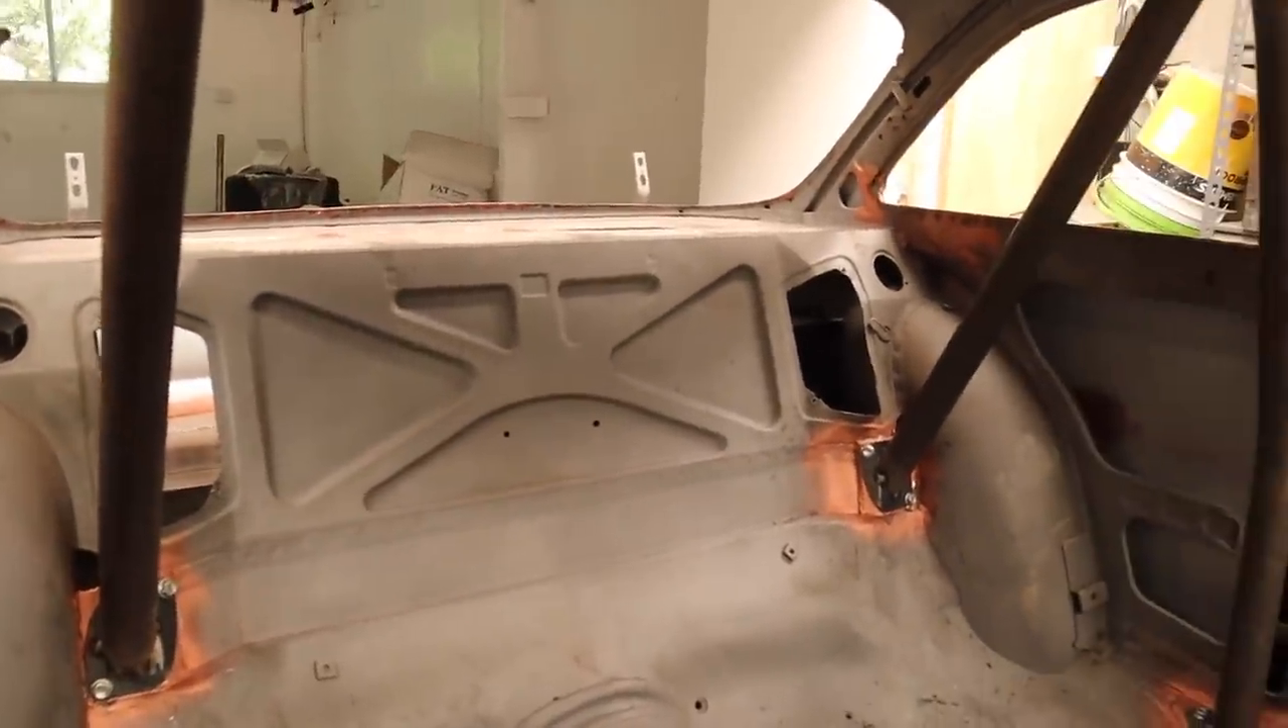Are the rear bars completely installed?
Yes.